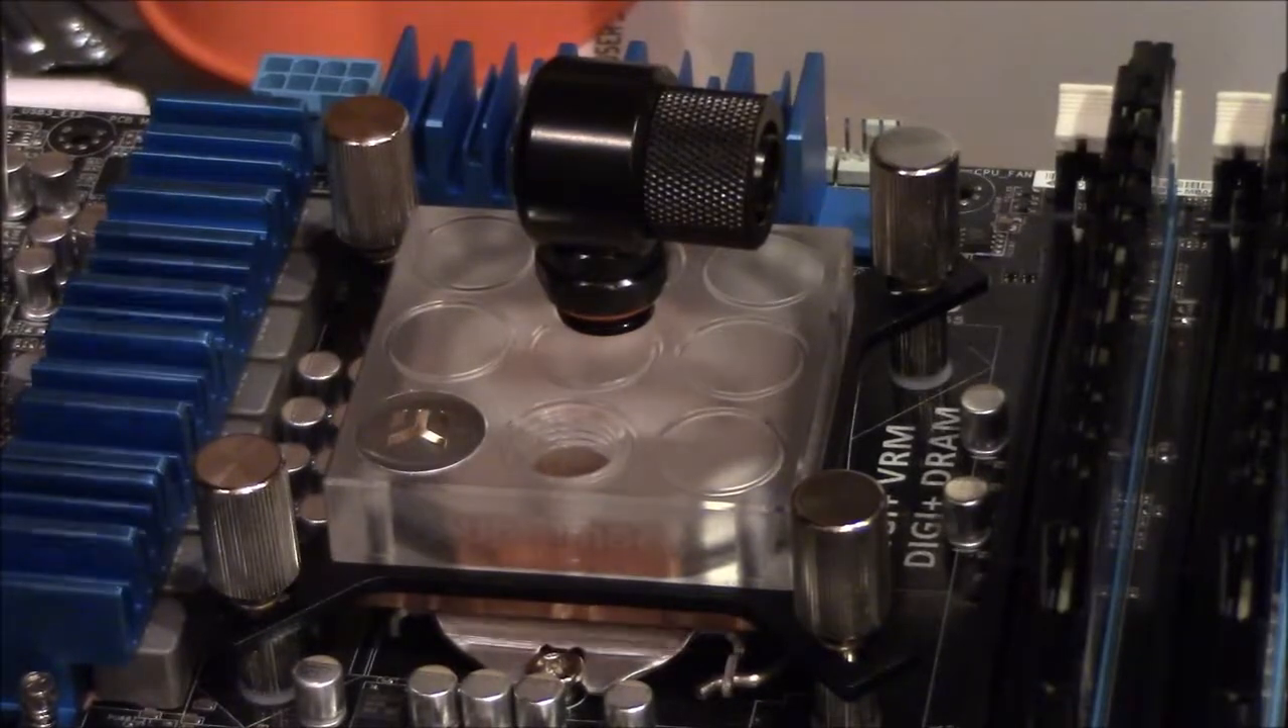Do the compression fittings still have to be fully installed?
Yes.